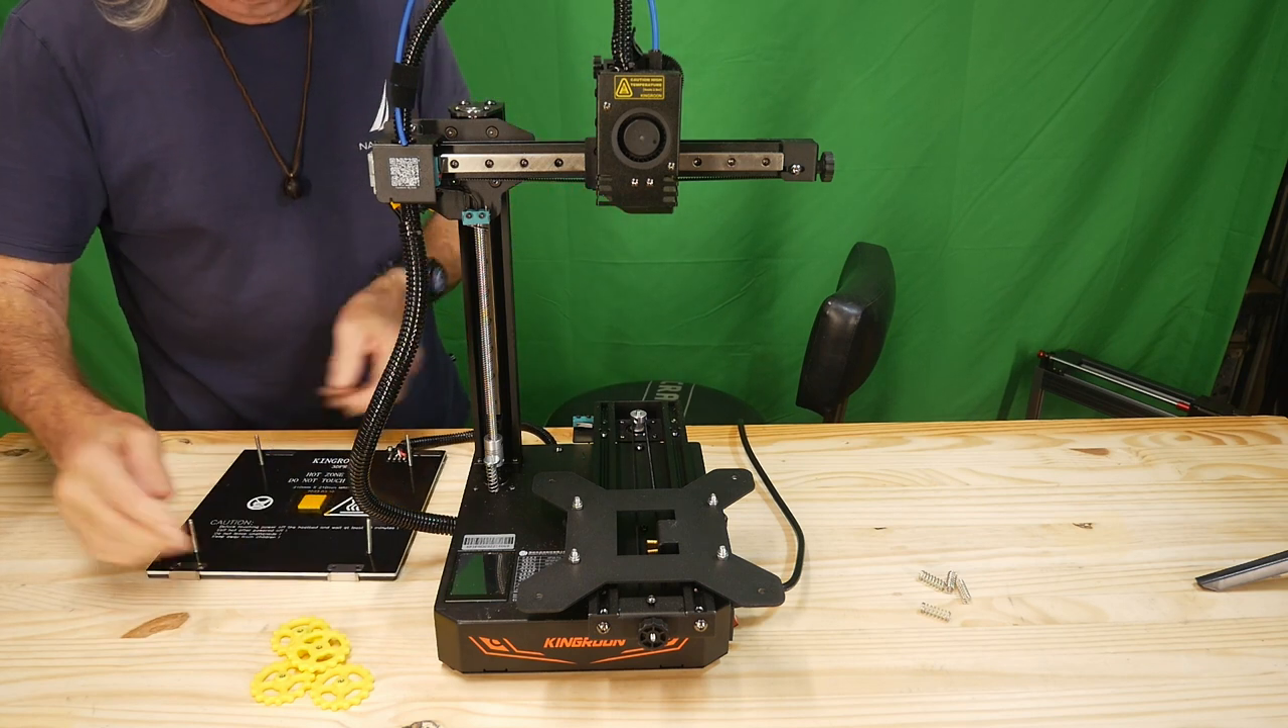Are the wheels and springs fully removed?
Yes.